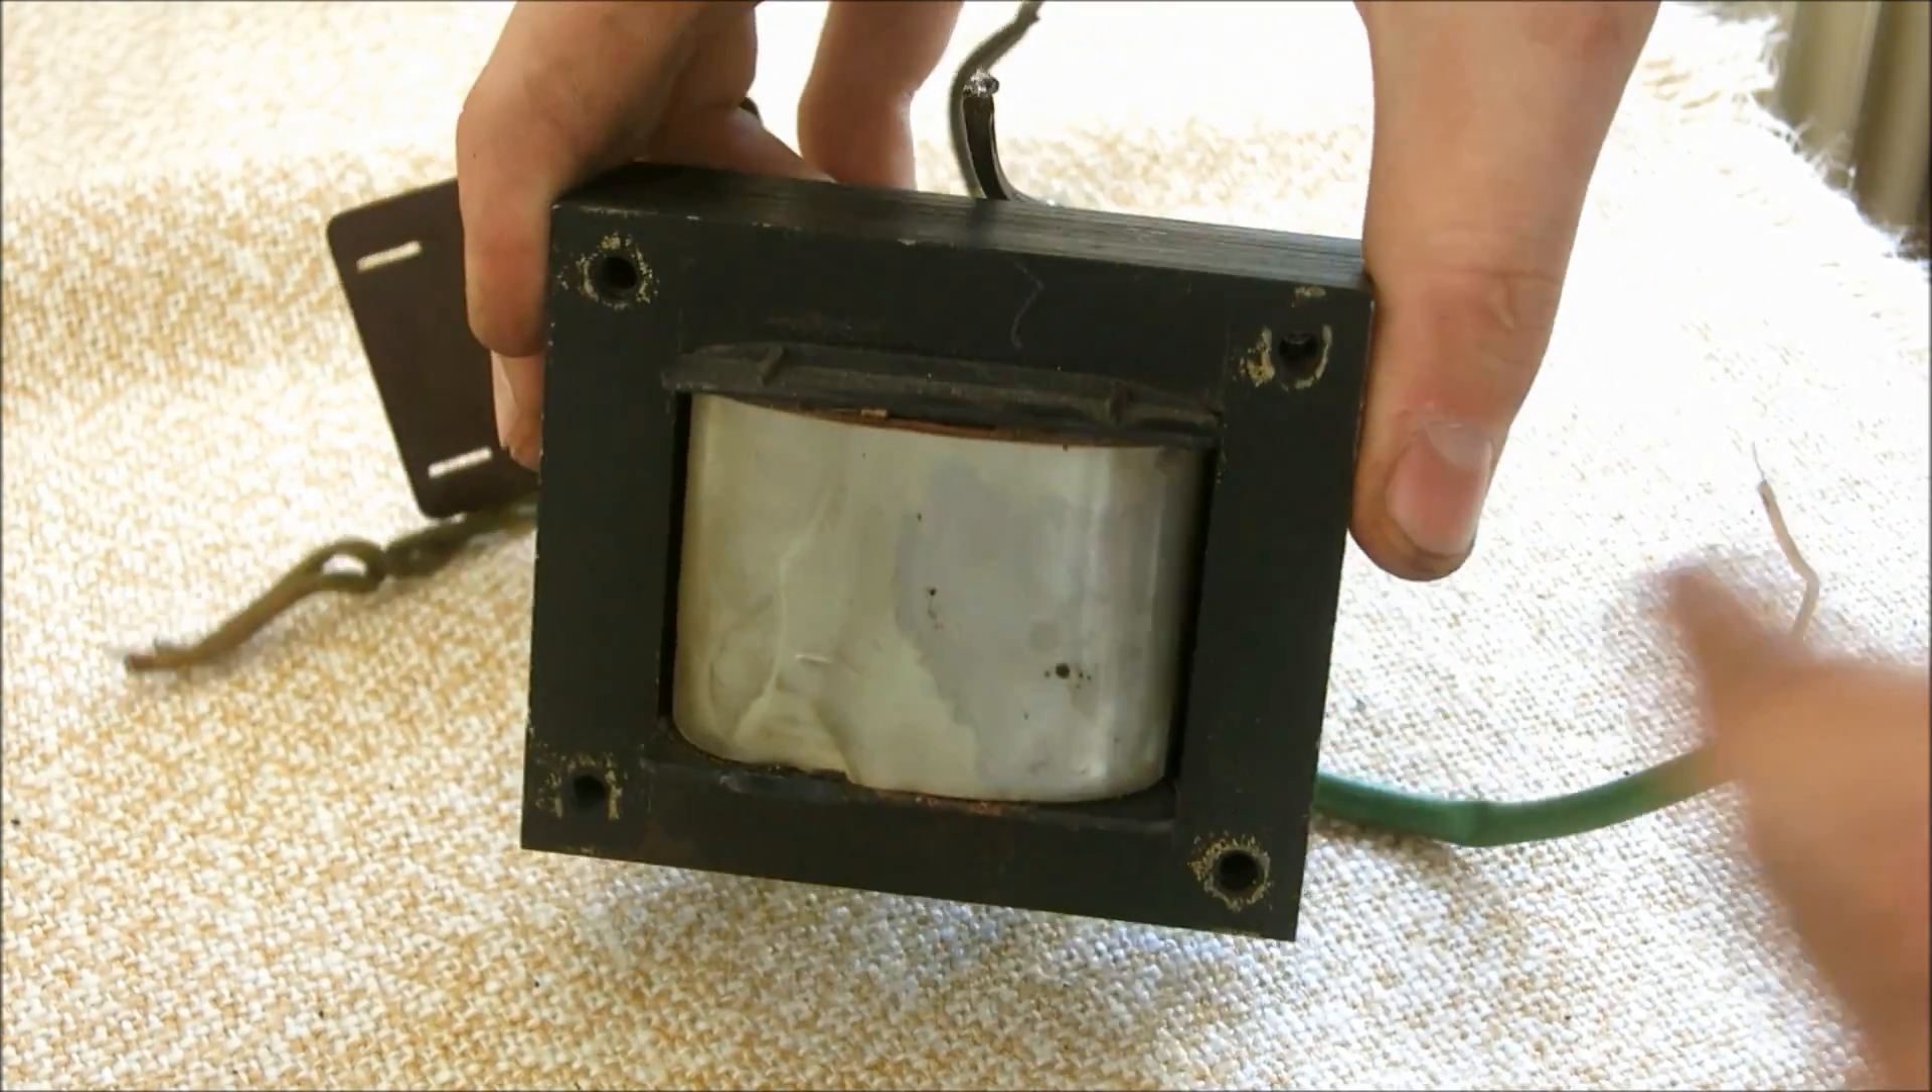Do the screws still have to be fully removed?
No.